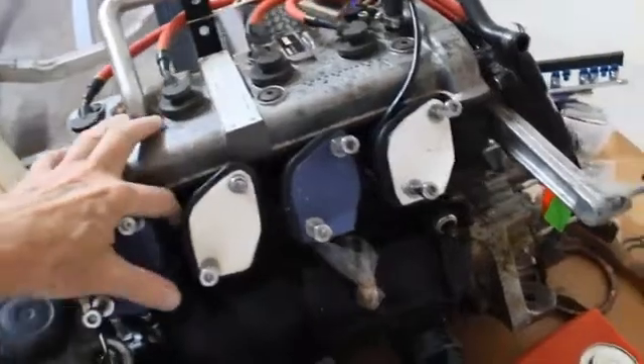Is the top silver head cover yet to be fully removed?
Yes.